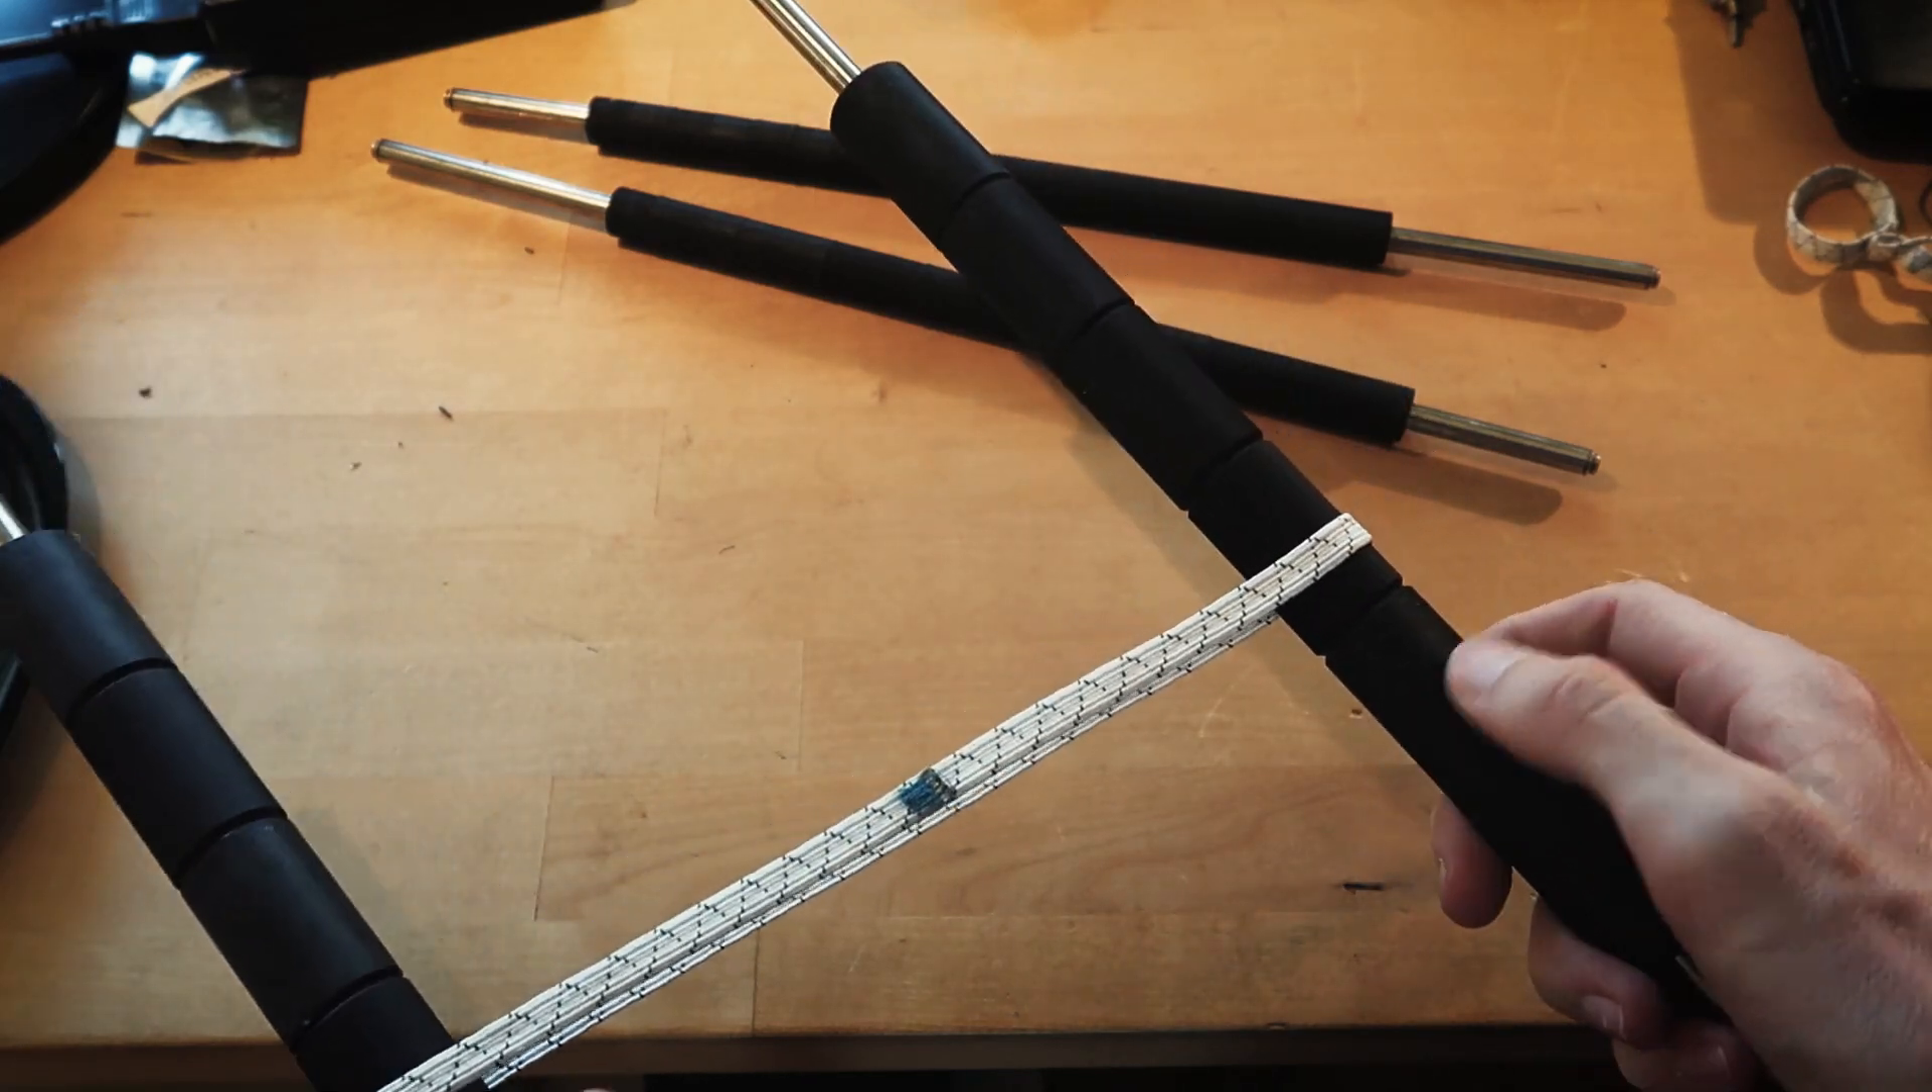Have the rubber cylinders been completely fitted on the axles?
Yes.